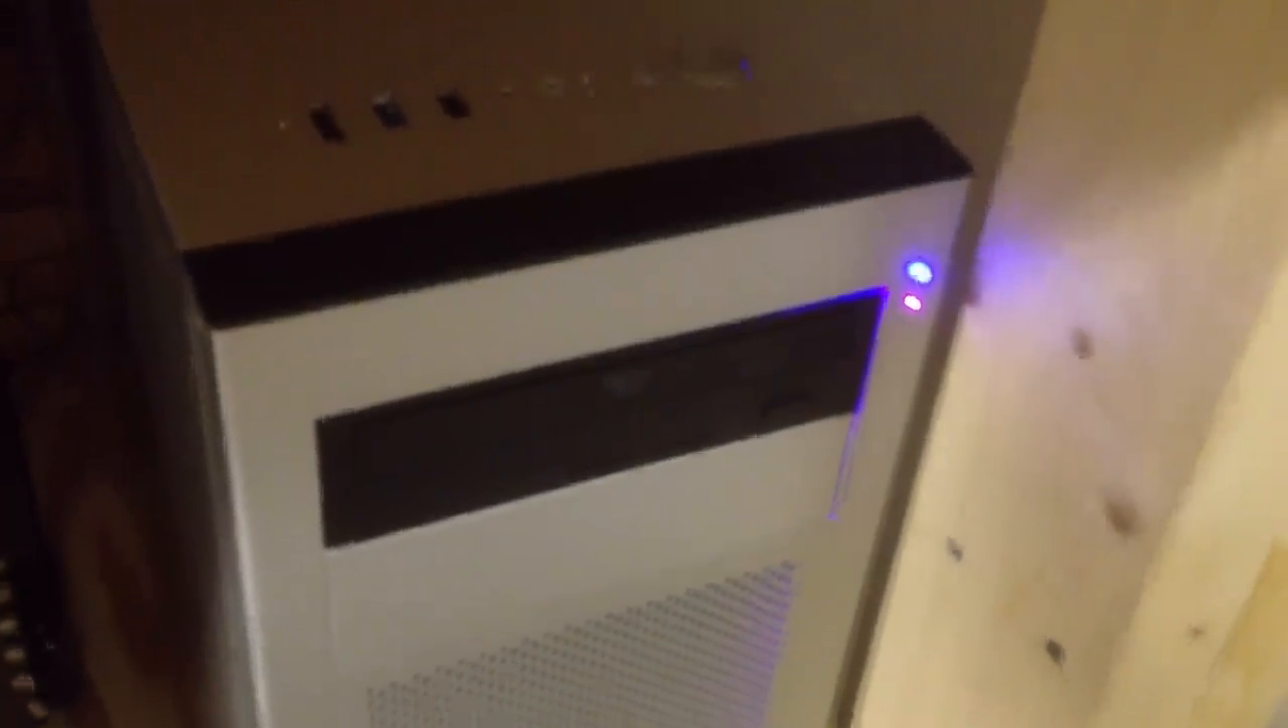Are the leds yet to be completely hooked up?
No.